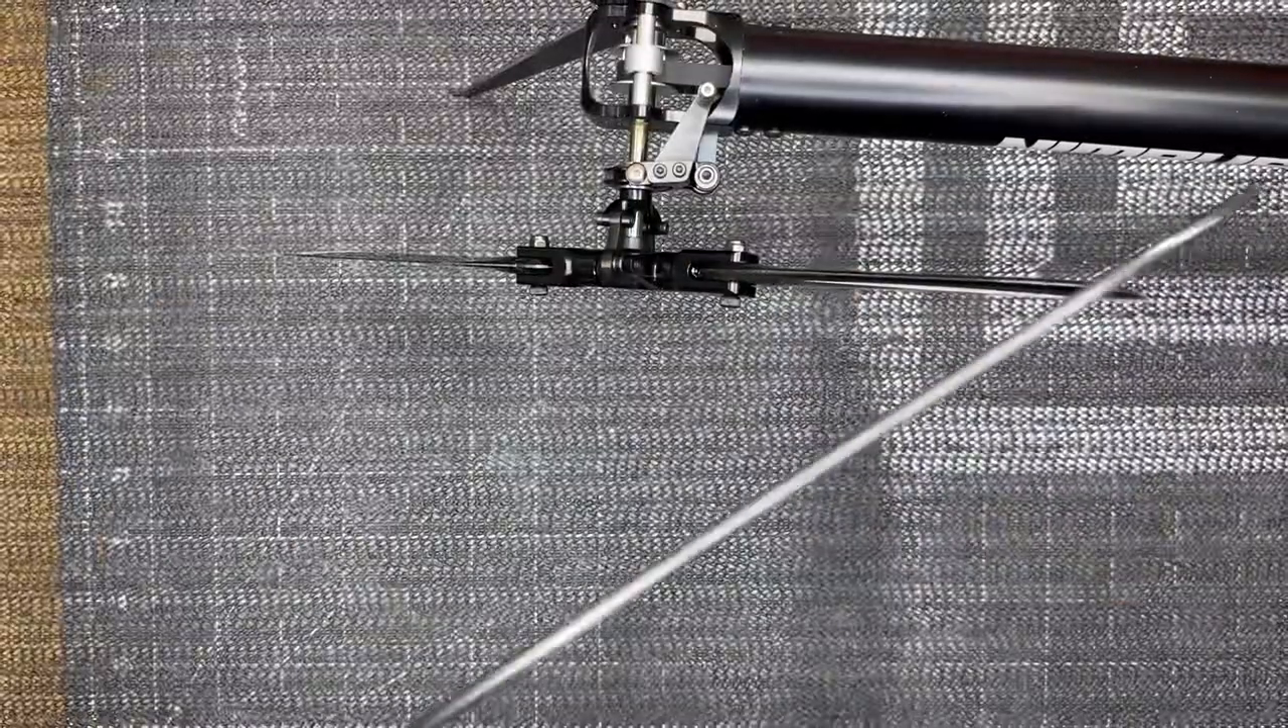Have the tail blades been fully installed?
Yes.